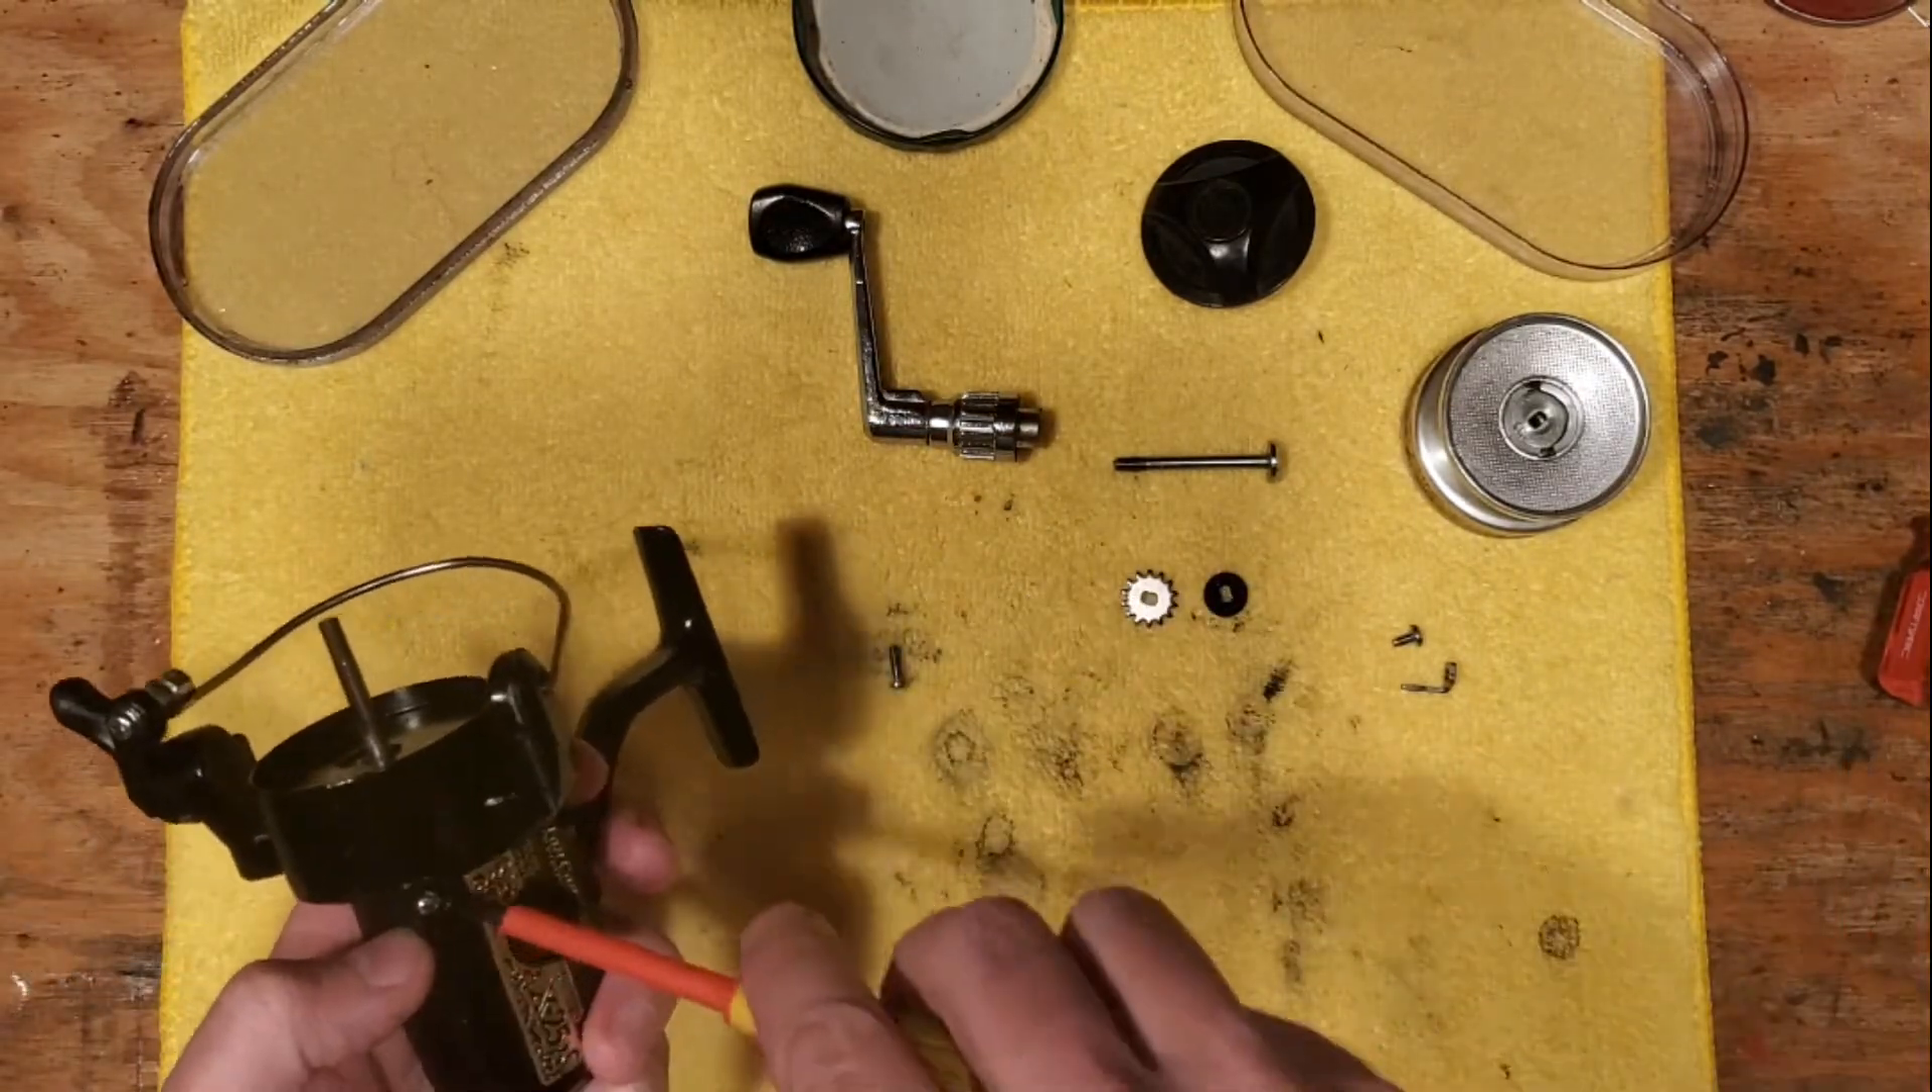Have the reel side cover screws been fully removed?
No.